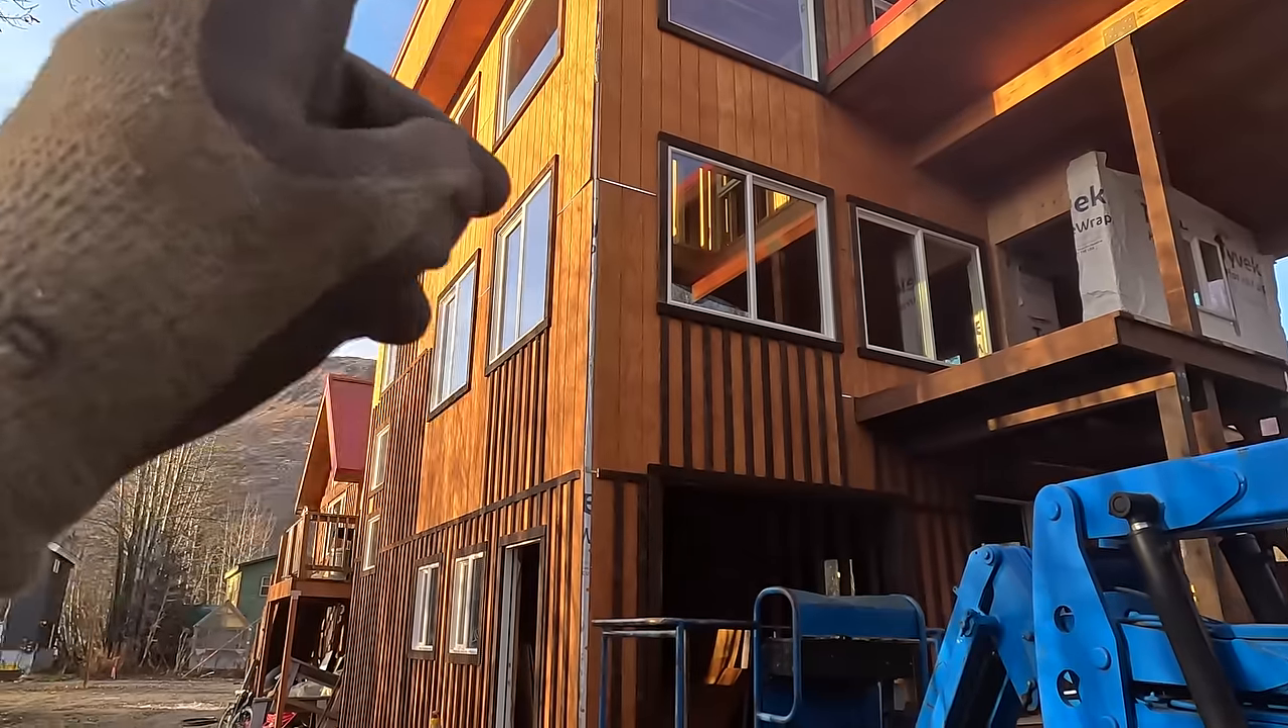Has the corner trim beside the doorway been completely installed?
No.